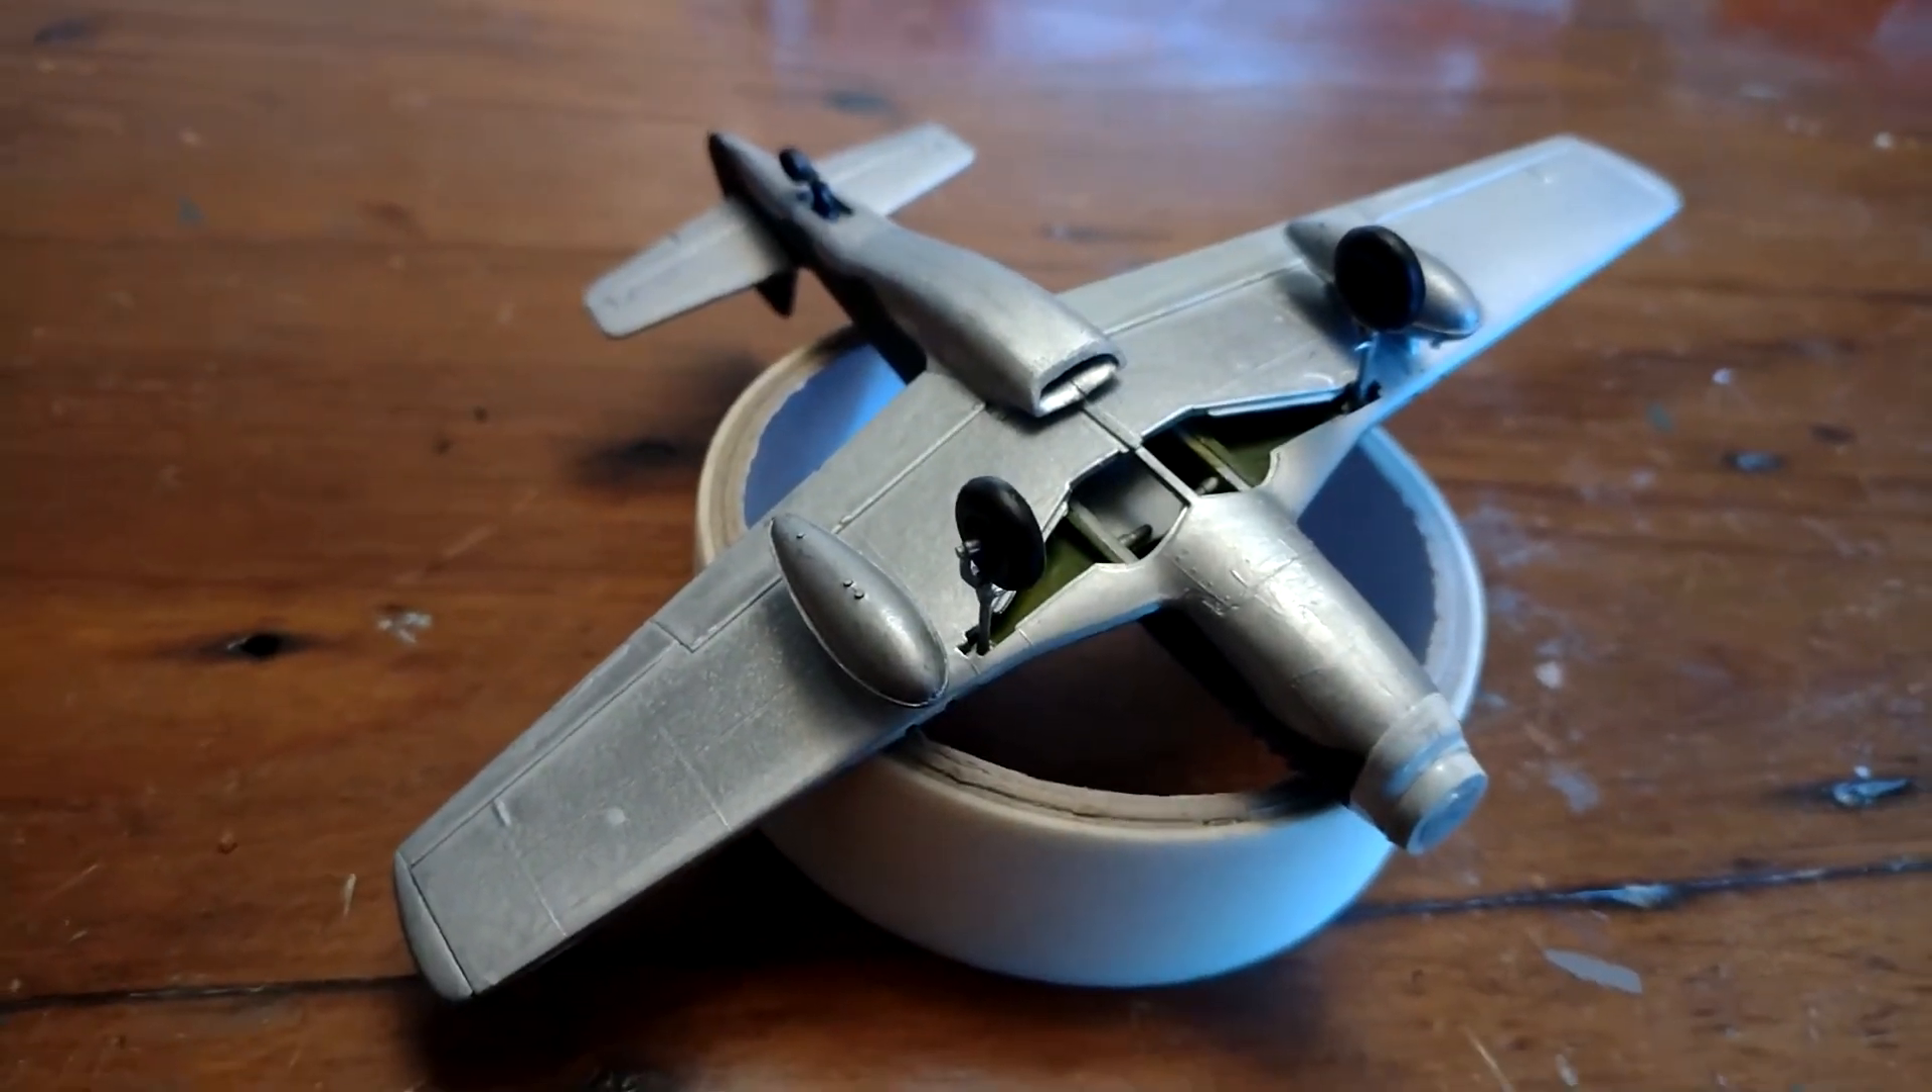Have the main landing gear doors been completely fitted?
No.